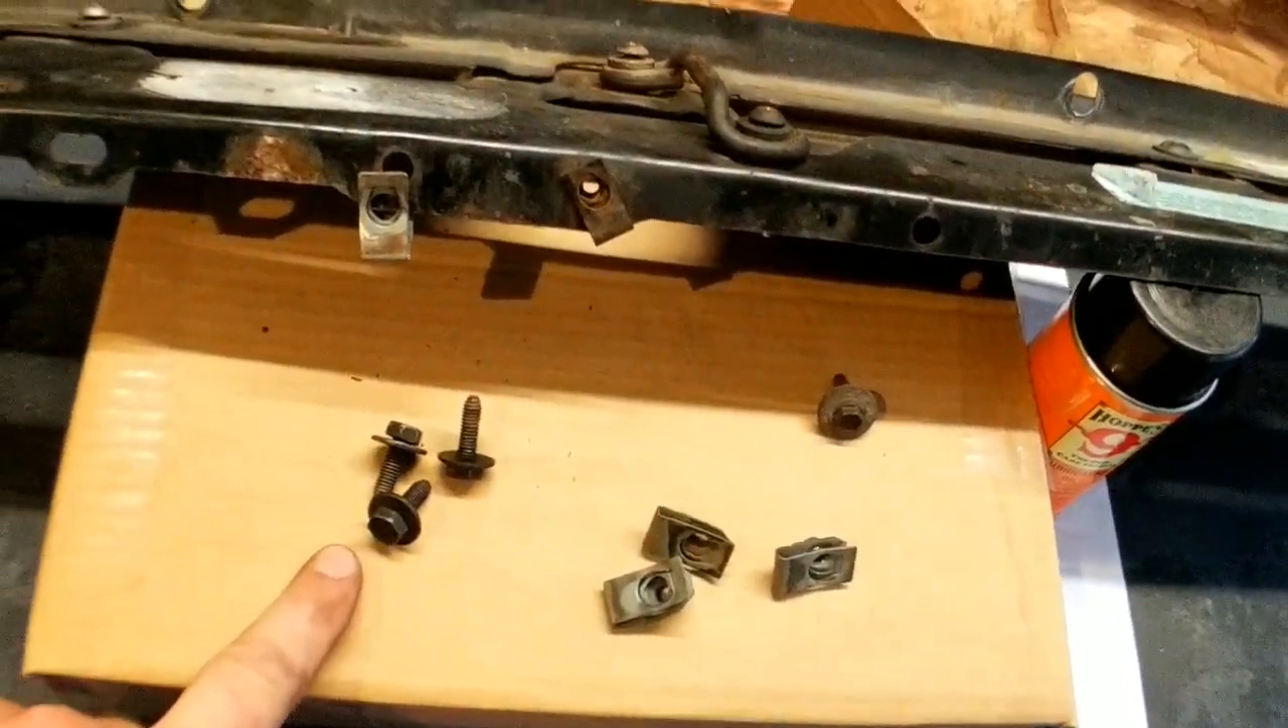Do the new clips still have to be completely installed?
Yes.